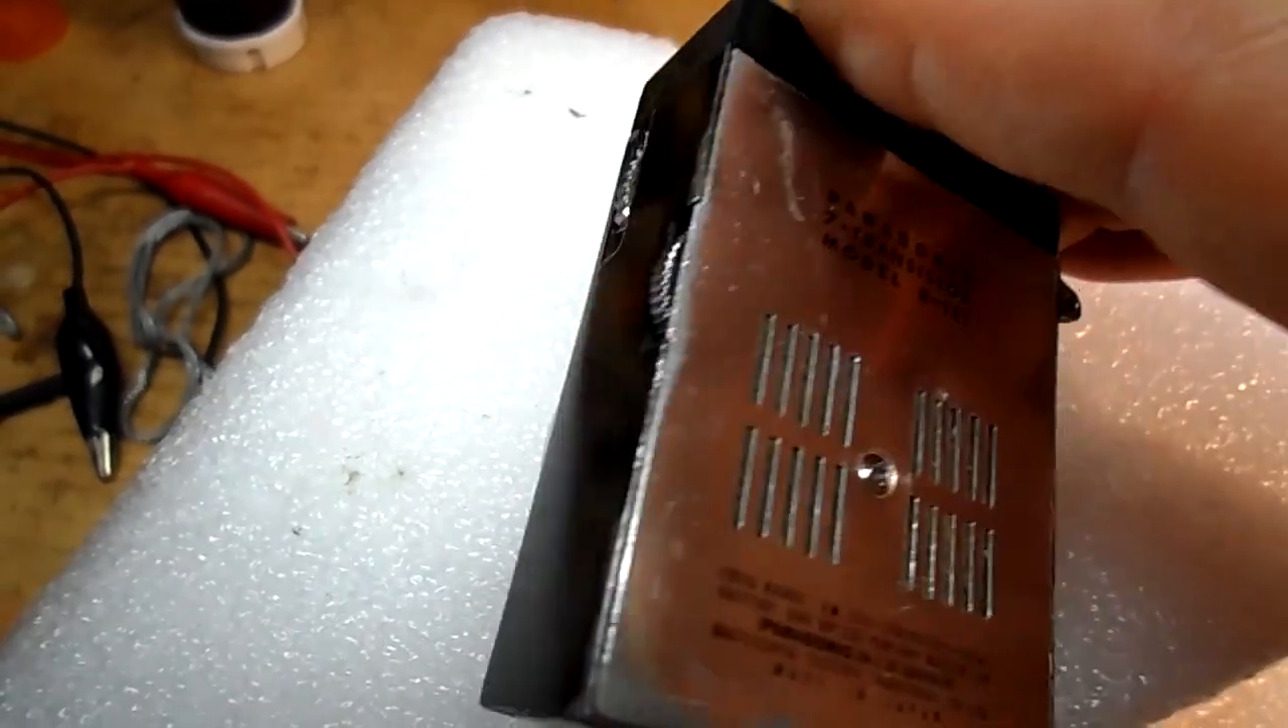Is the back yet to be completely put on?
No.